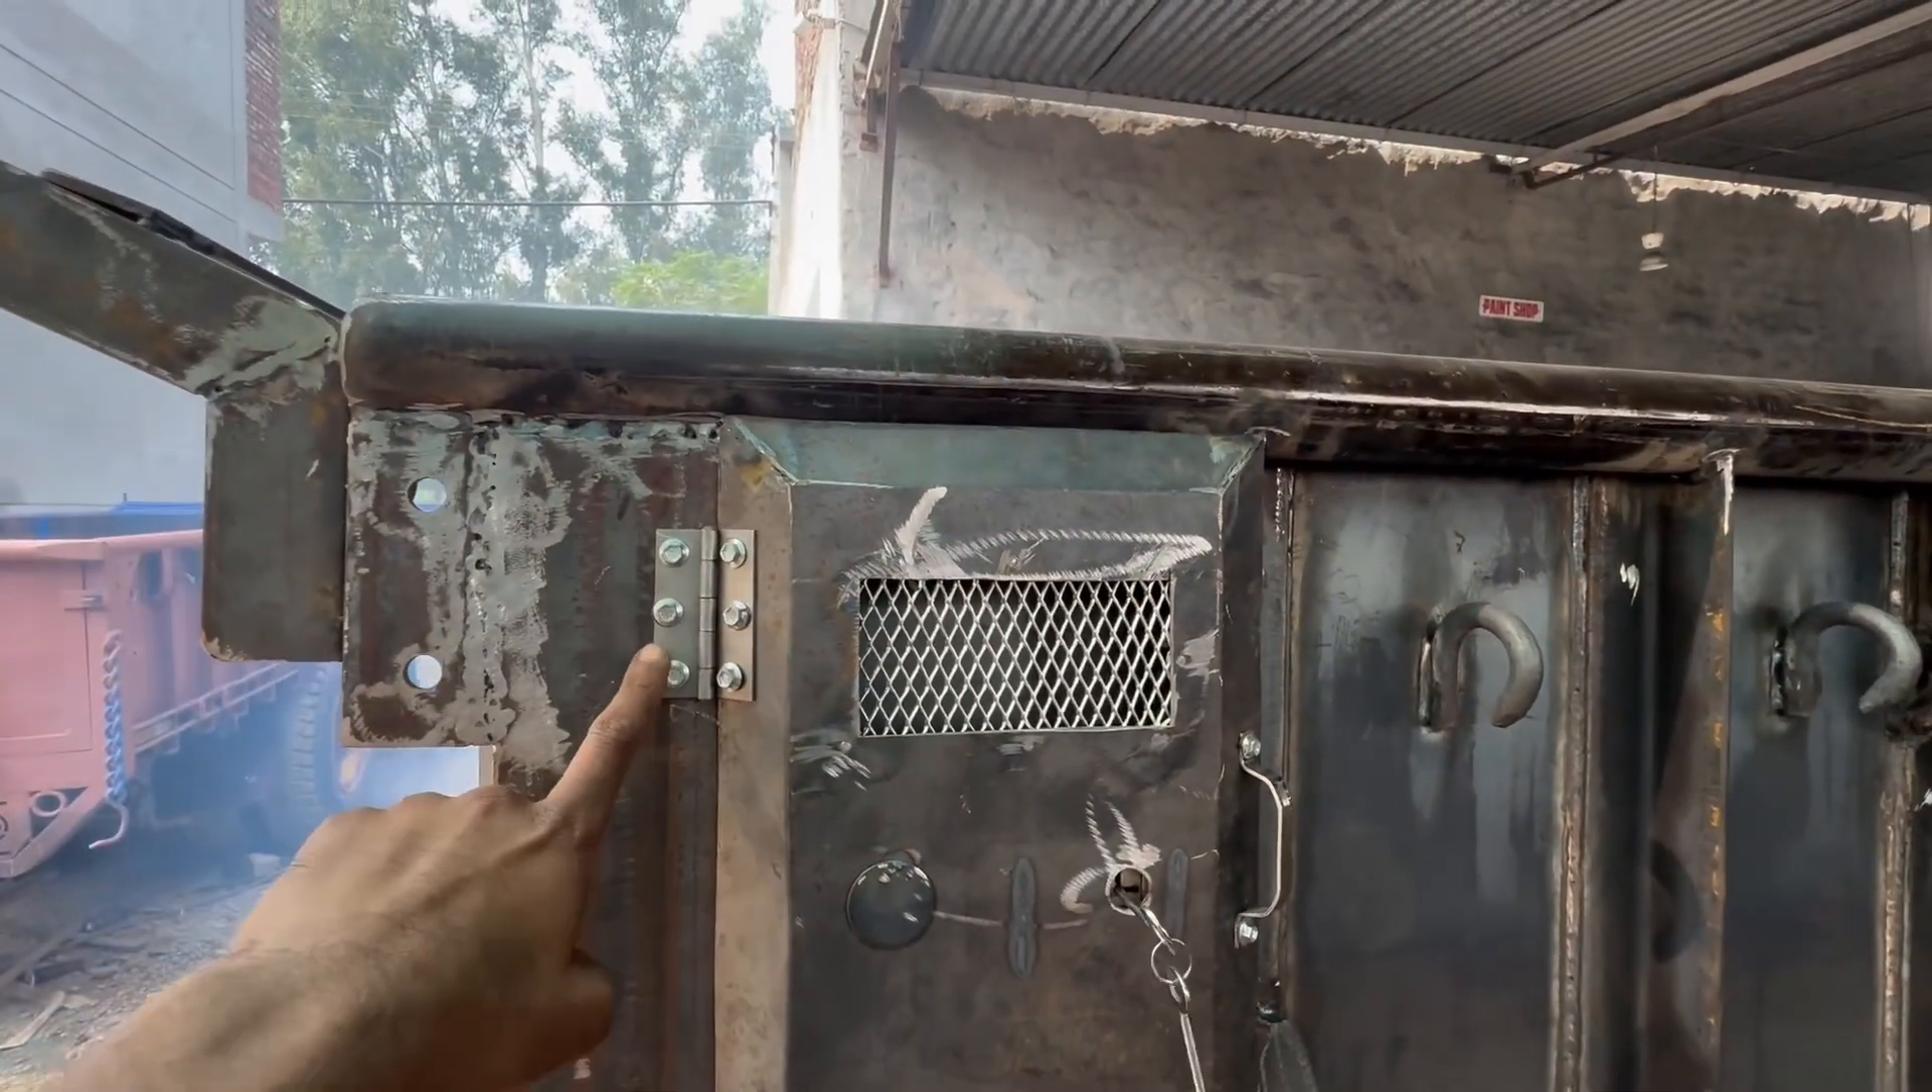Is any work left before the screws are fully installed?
No.